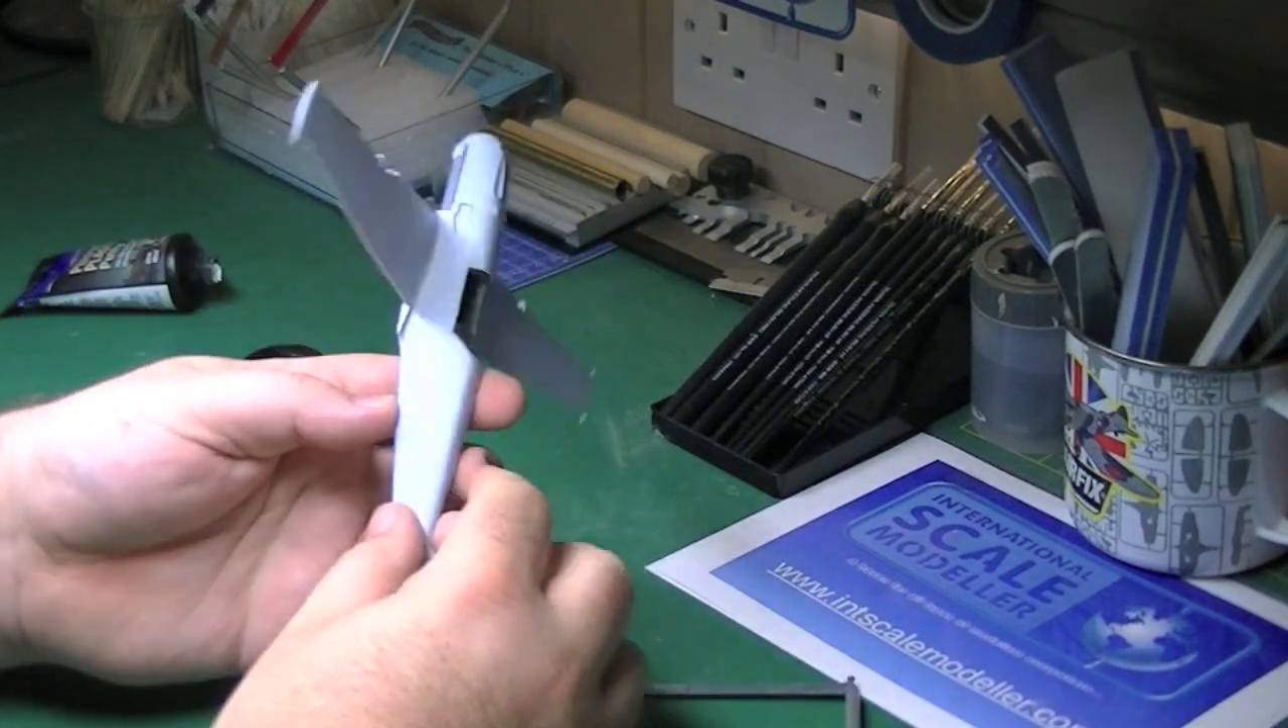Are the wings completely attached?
Yes.